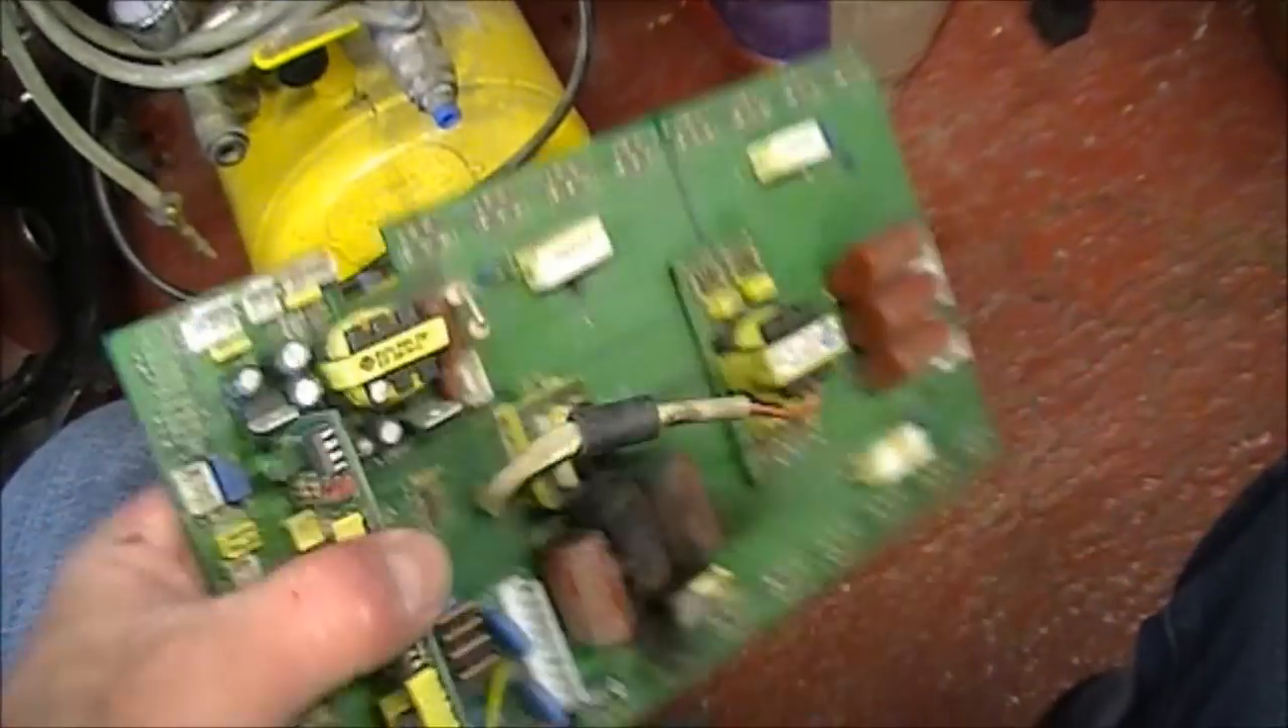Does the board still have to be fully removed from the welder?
No.